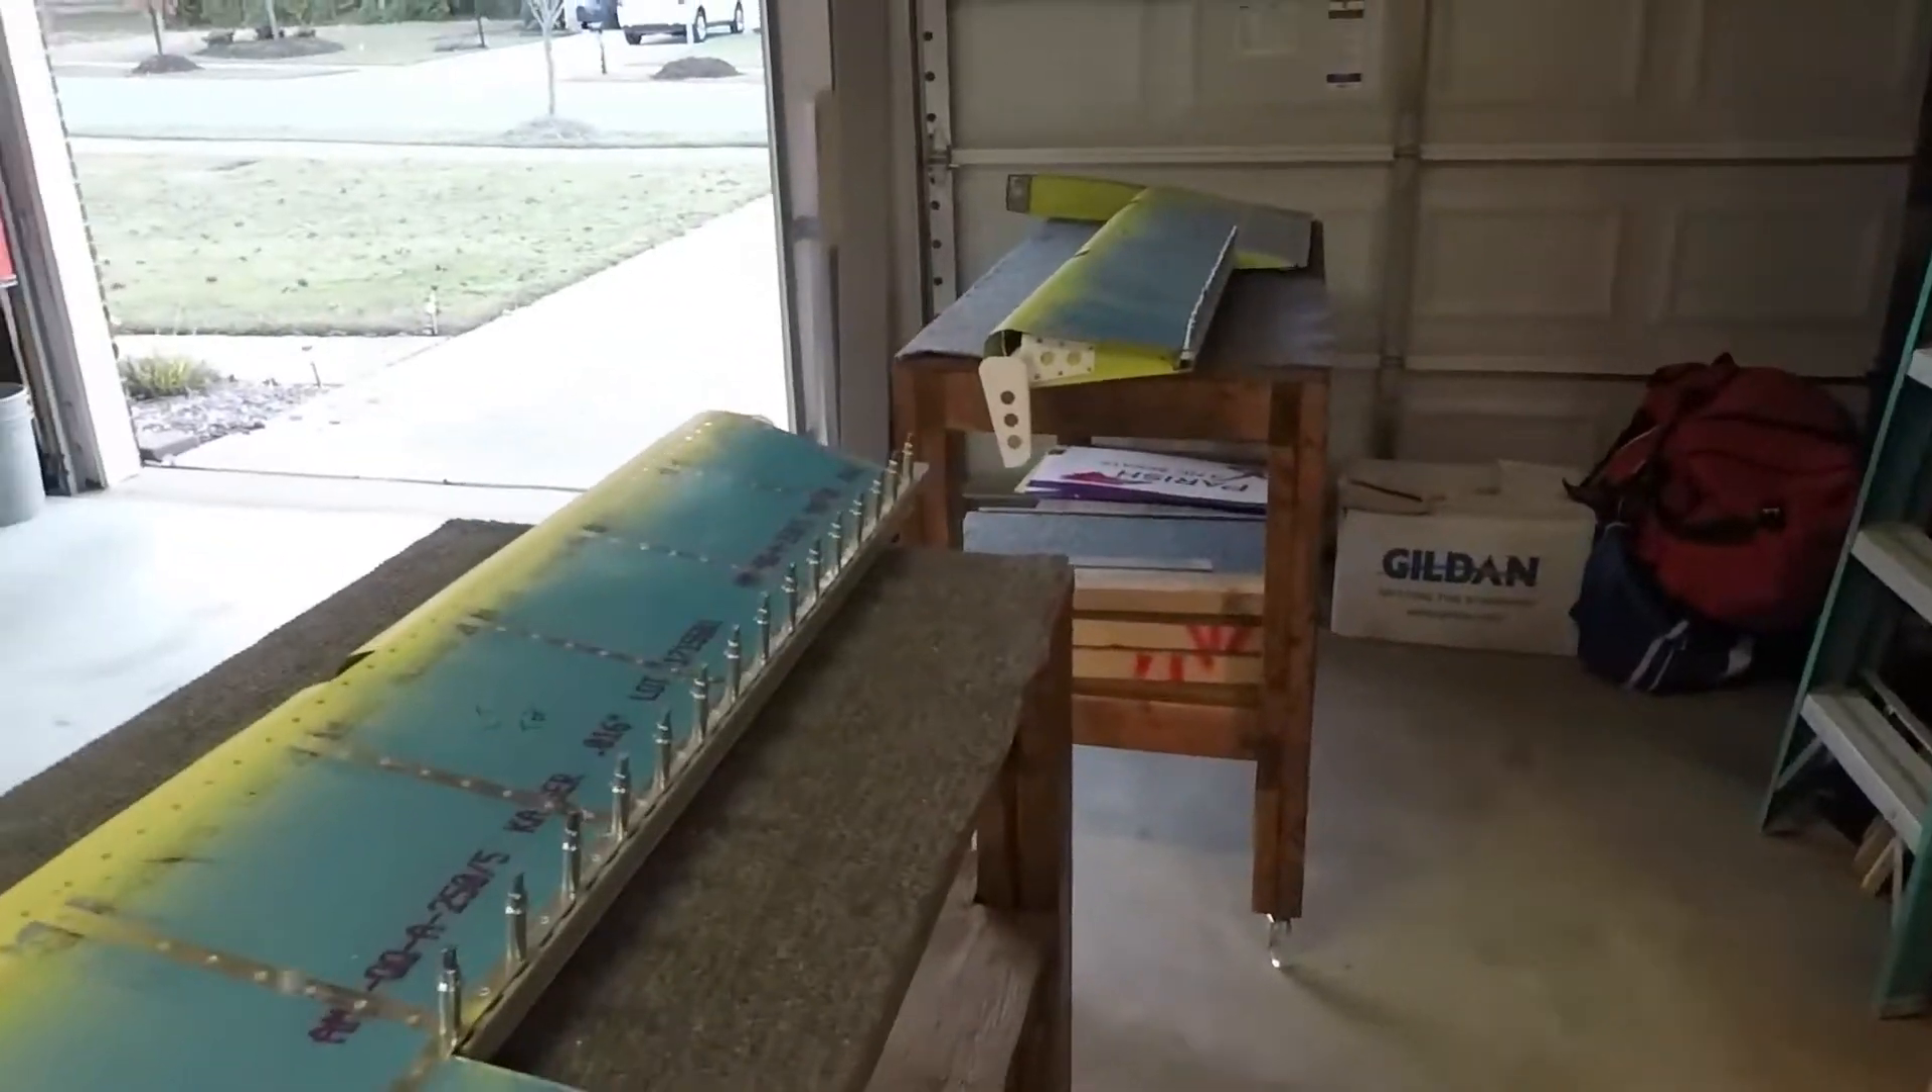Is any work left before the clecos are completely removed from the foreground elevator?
Yes.